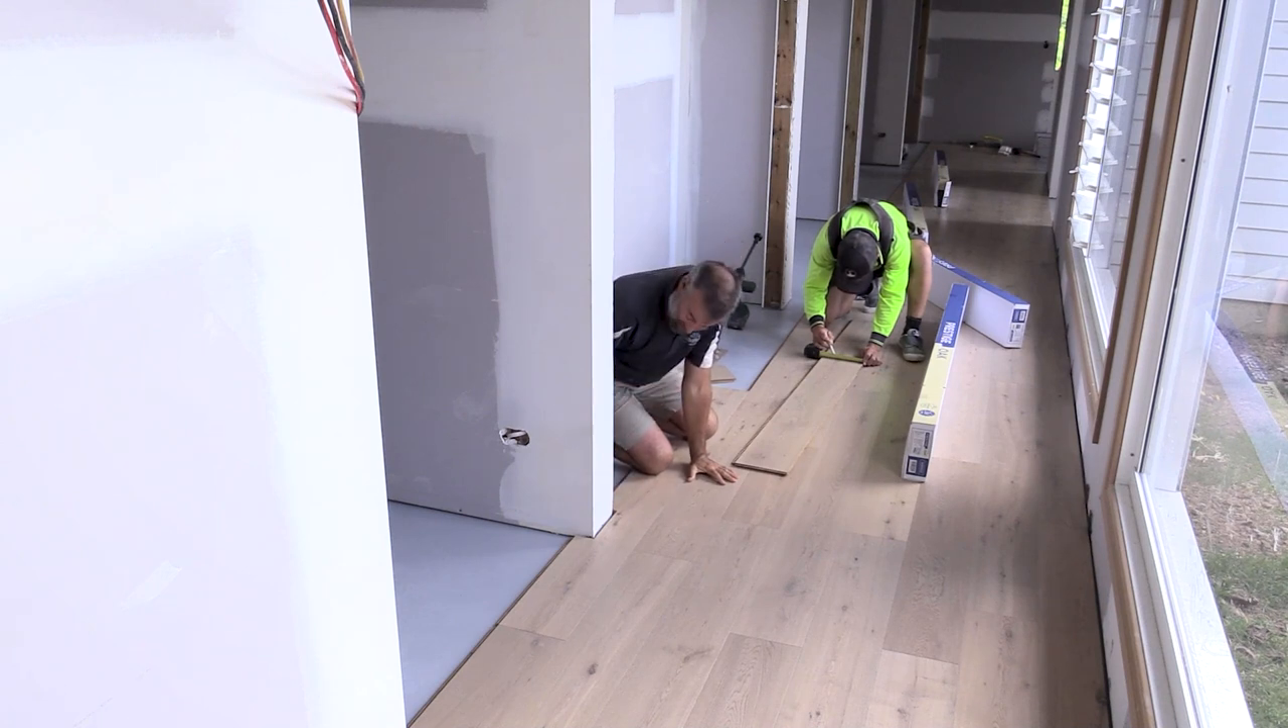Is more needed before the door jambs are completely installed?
Yes.